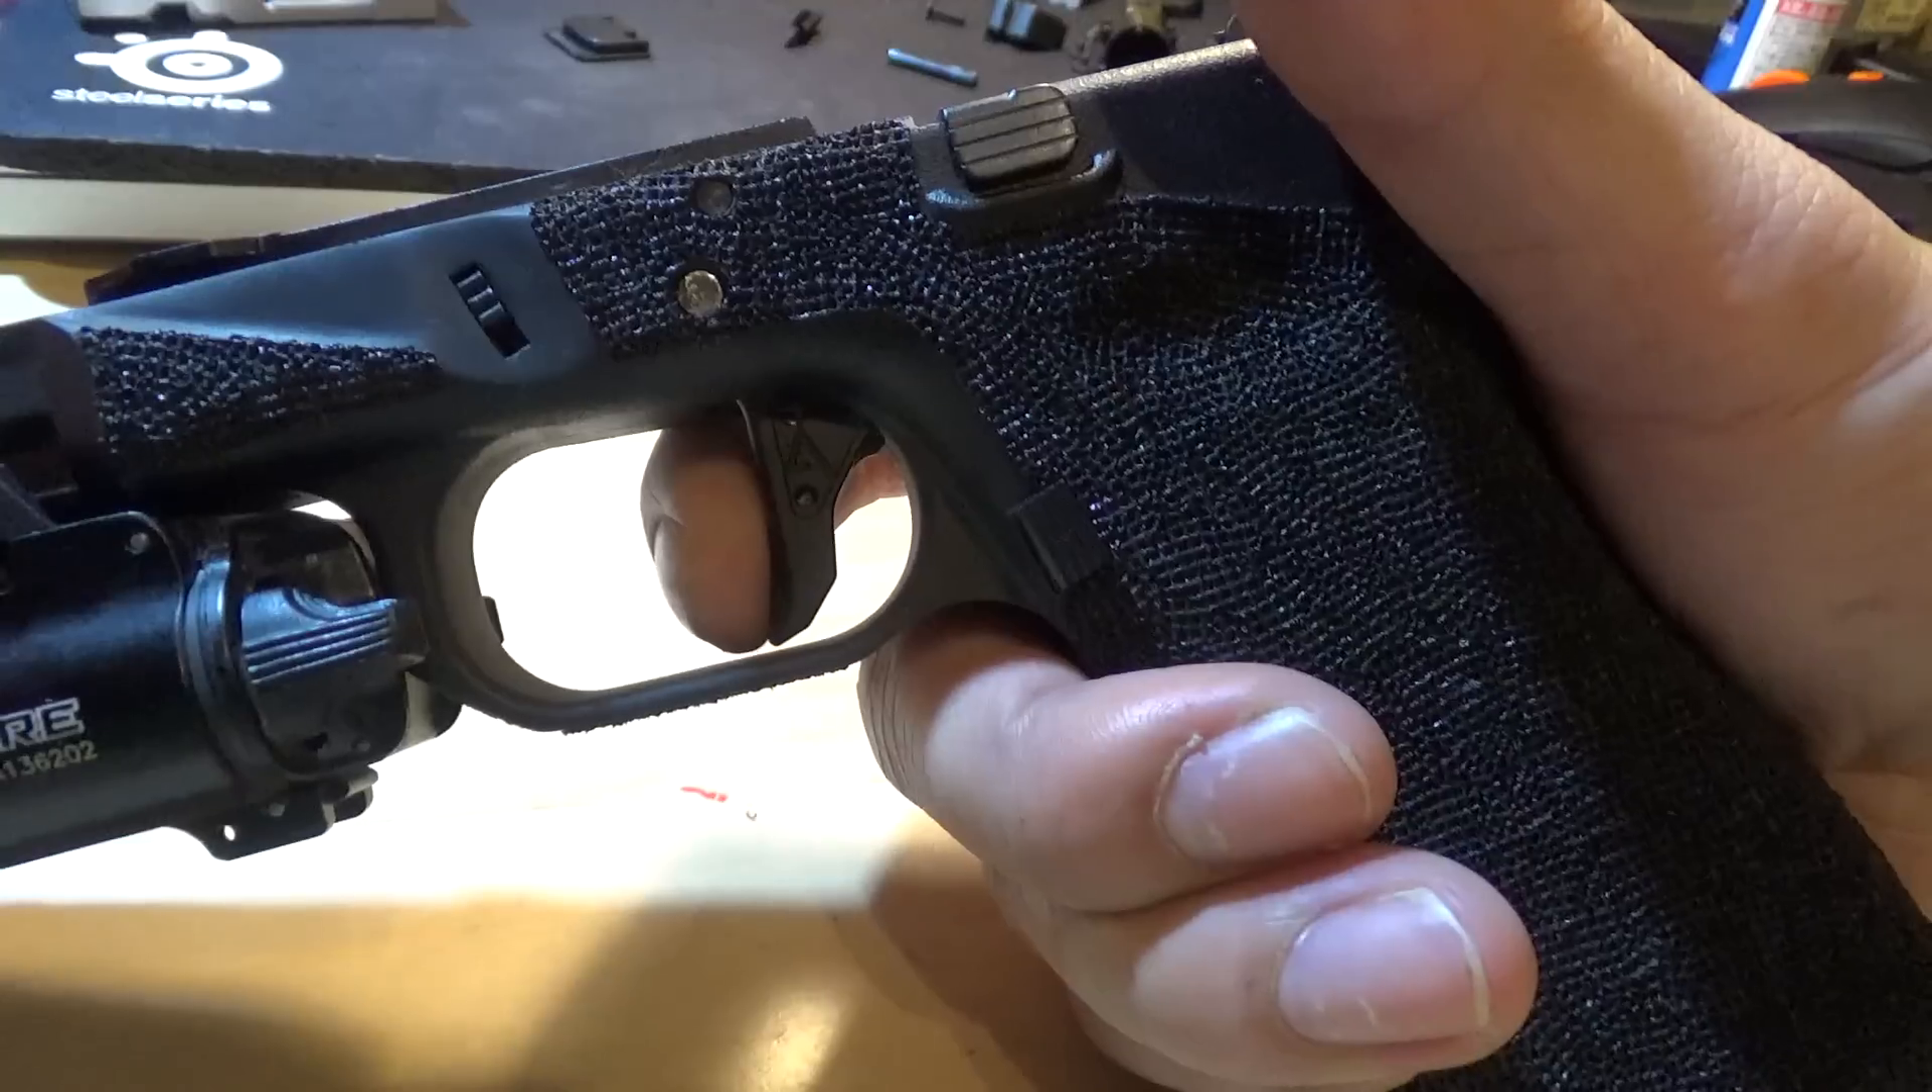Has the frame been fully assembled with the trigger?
Yes.